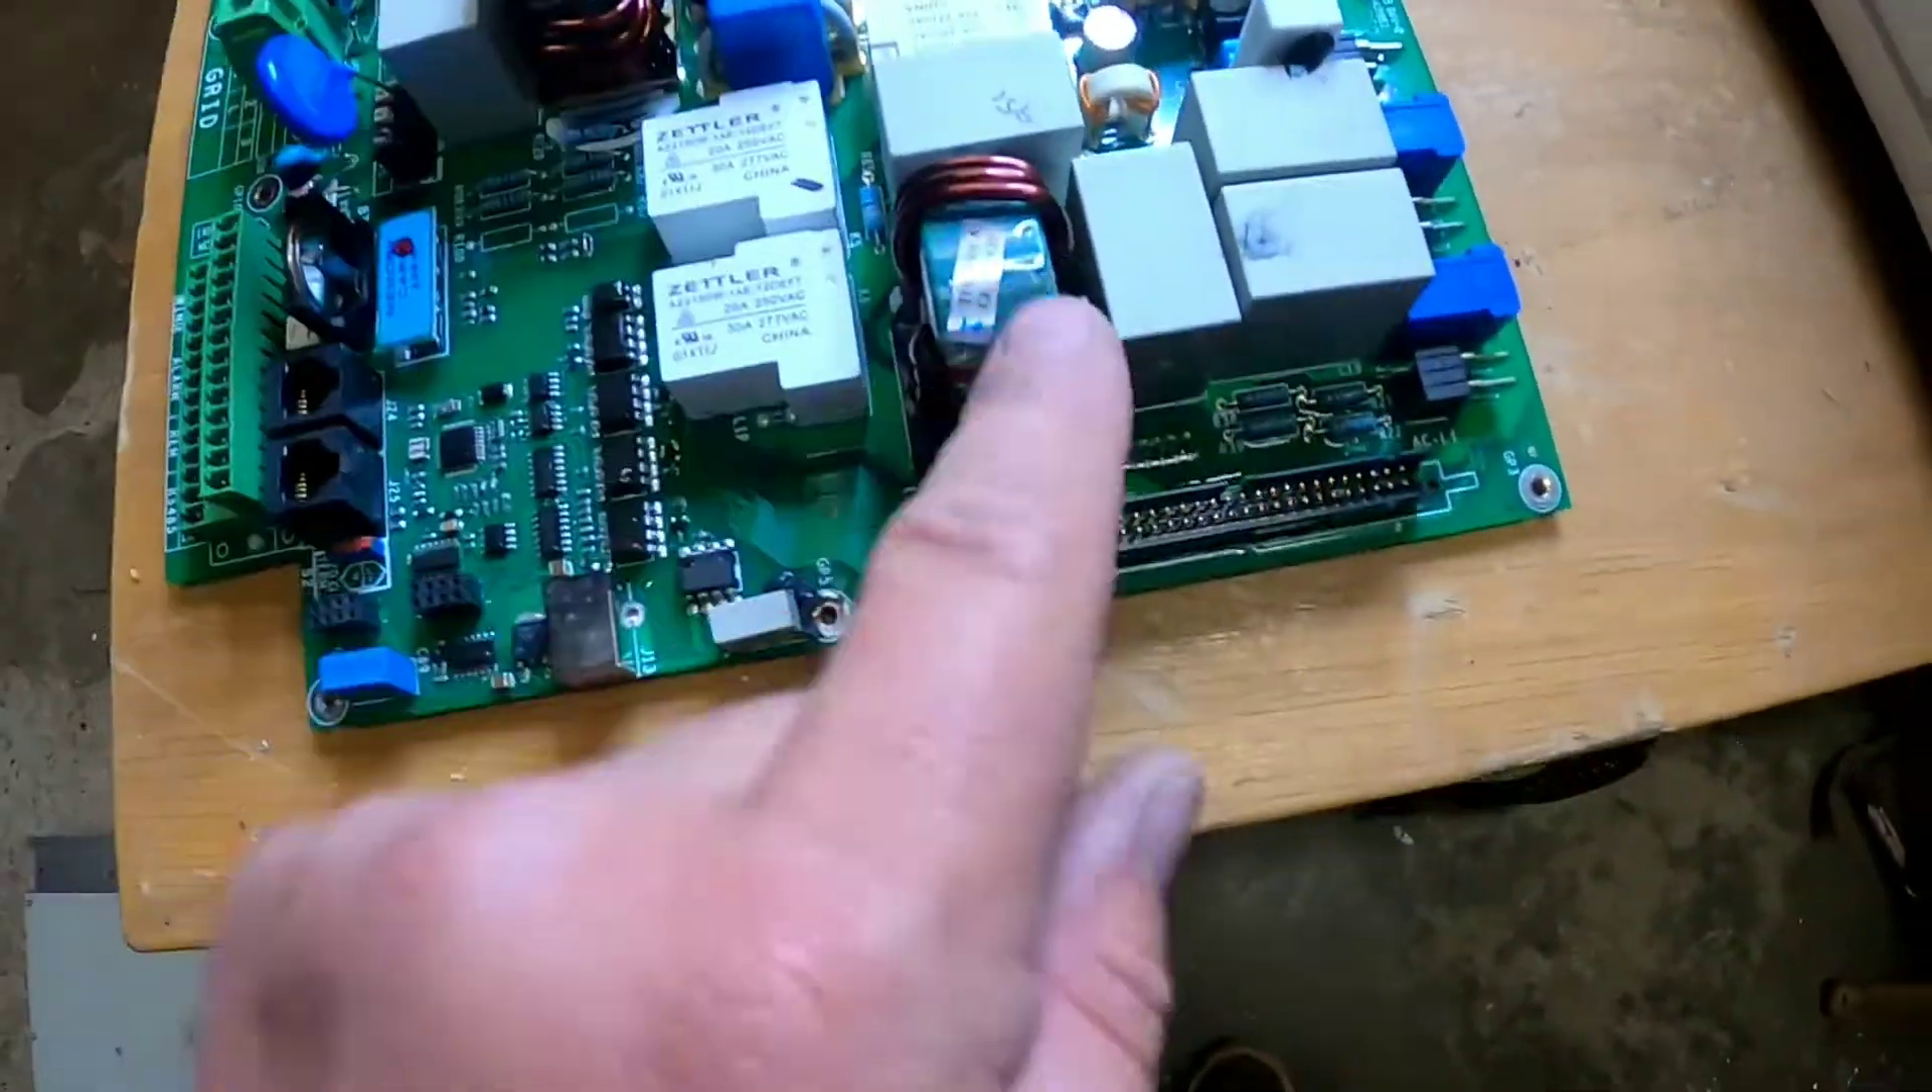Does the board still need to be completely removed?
No.